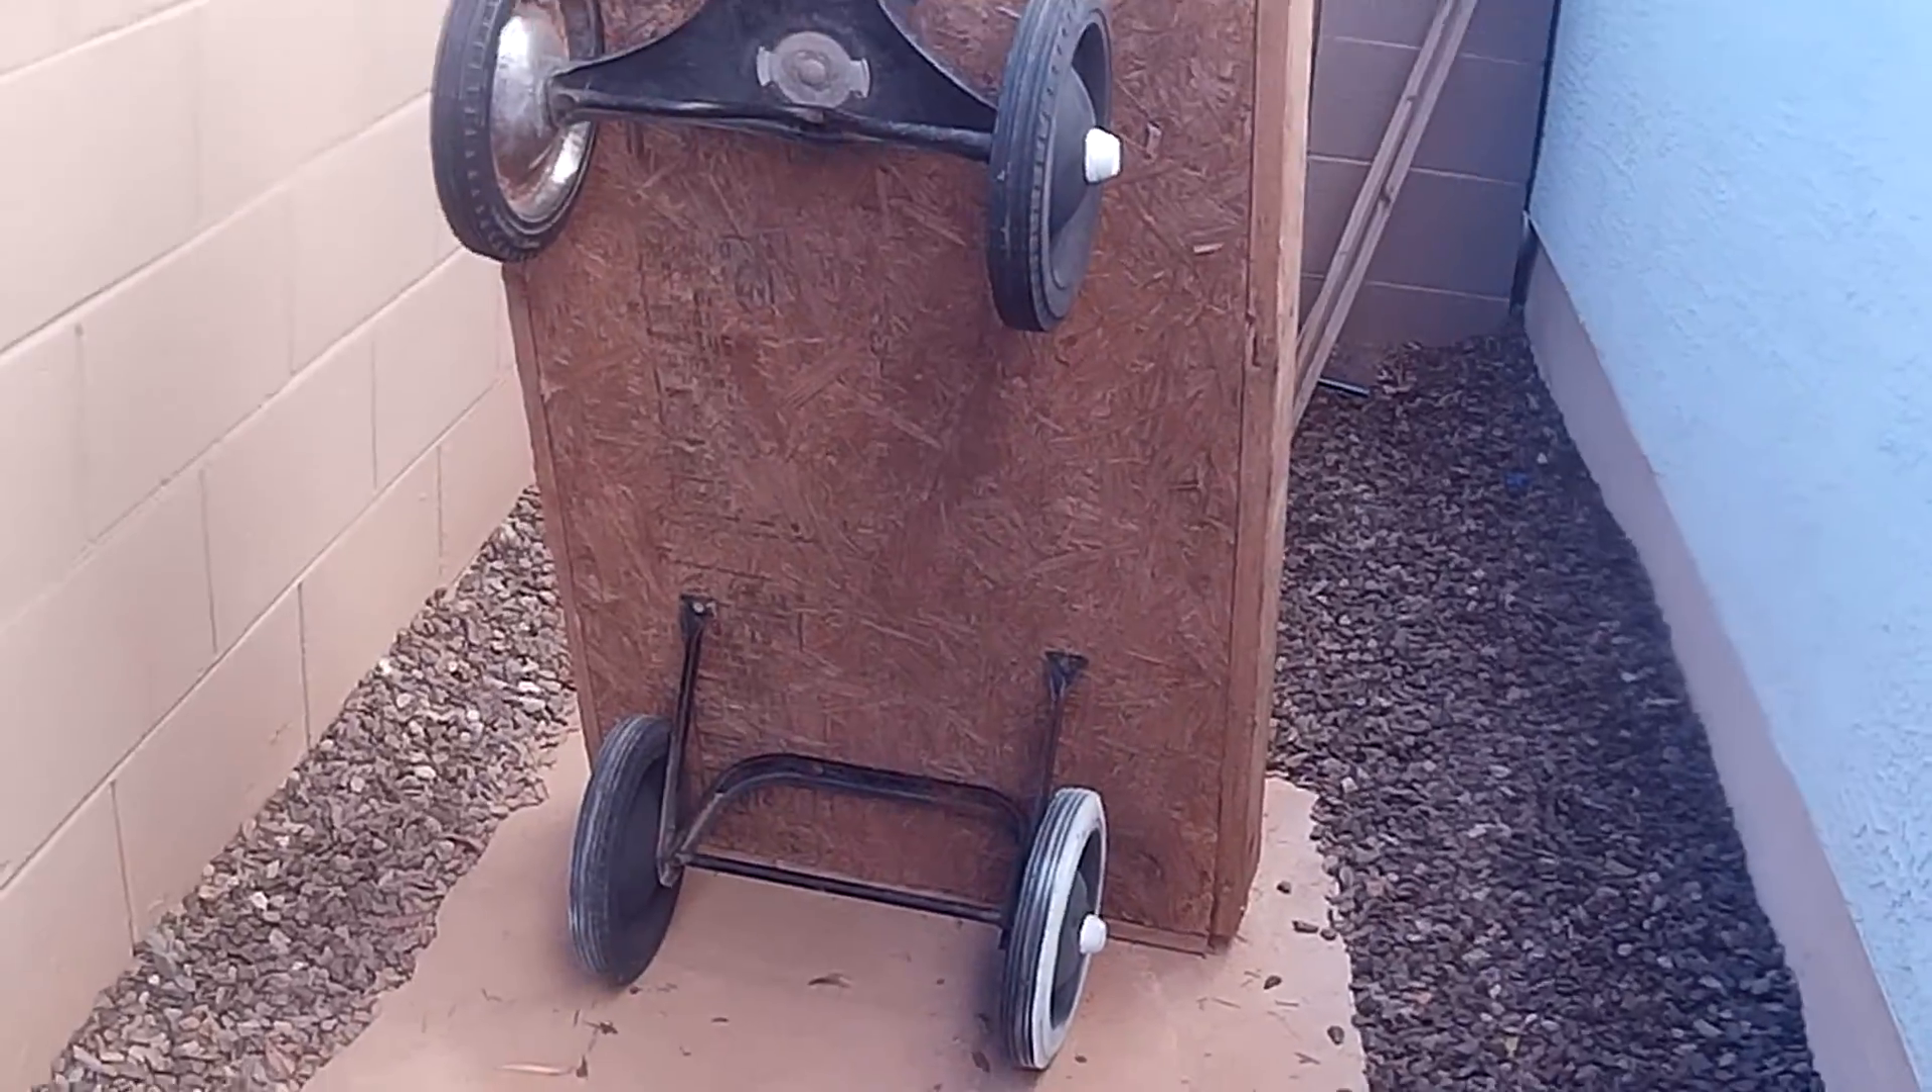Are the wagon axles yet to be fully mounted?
No.